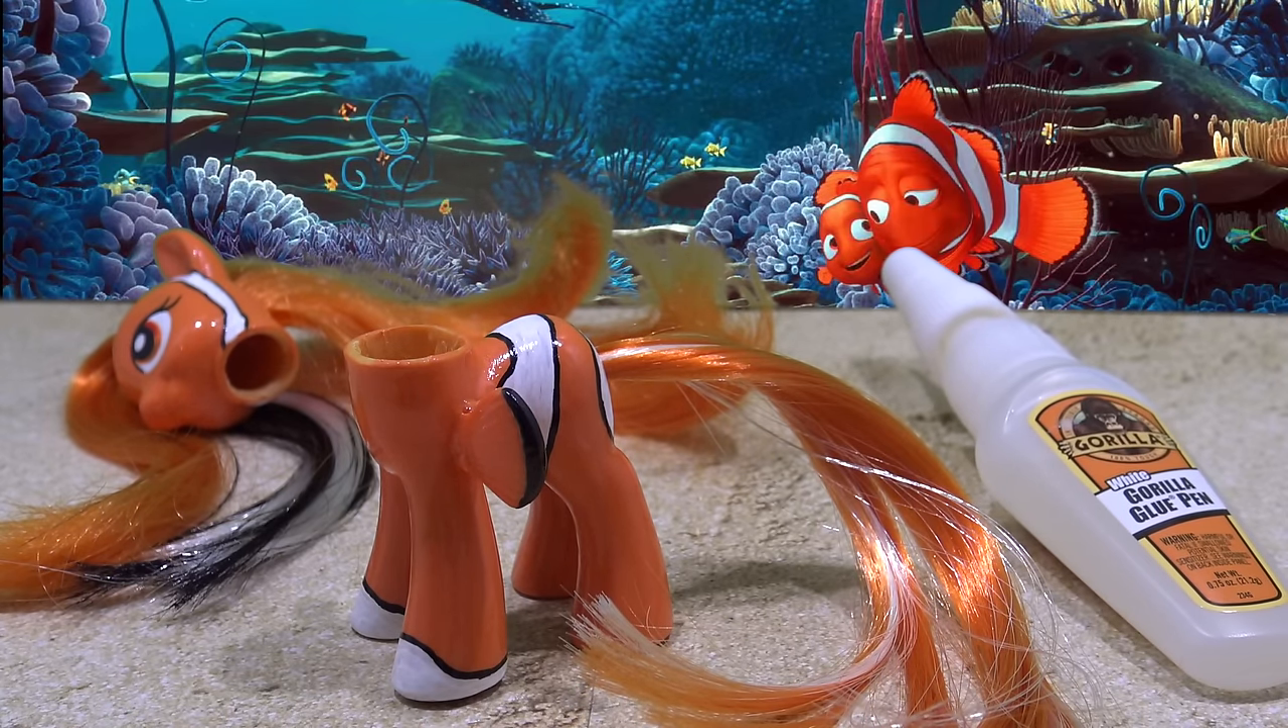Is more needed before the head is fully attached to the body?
Yes.